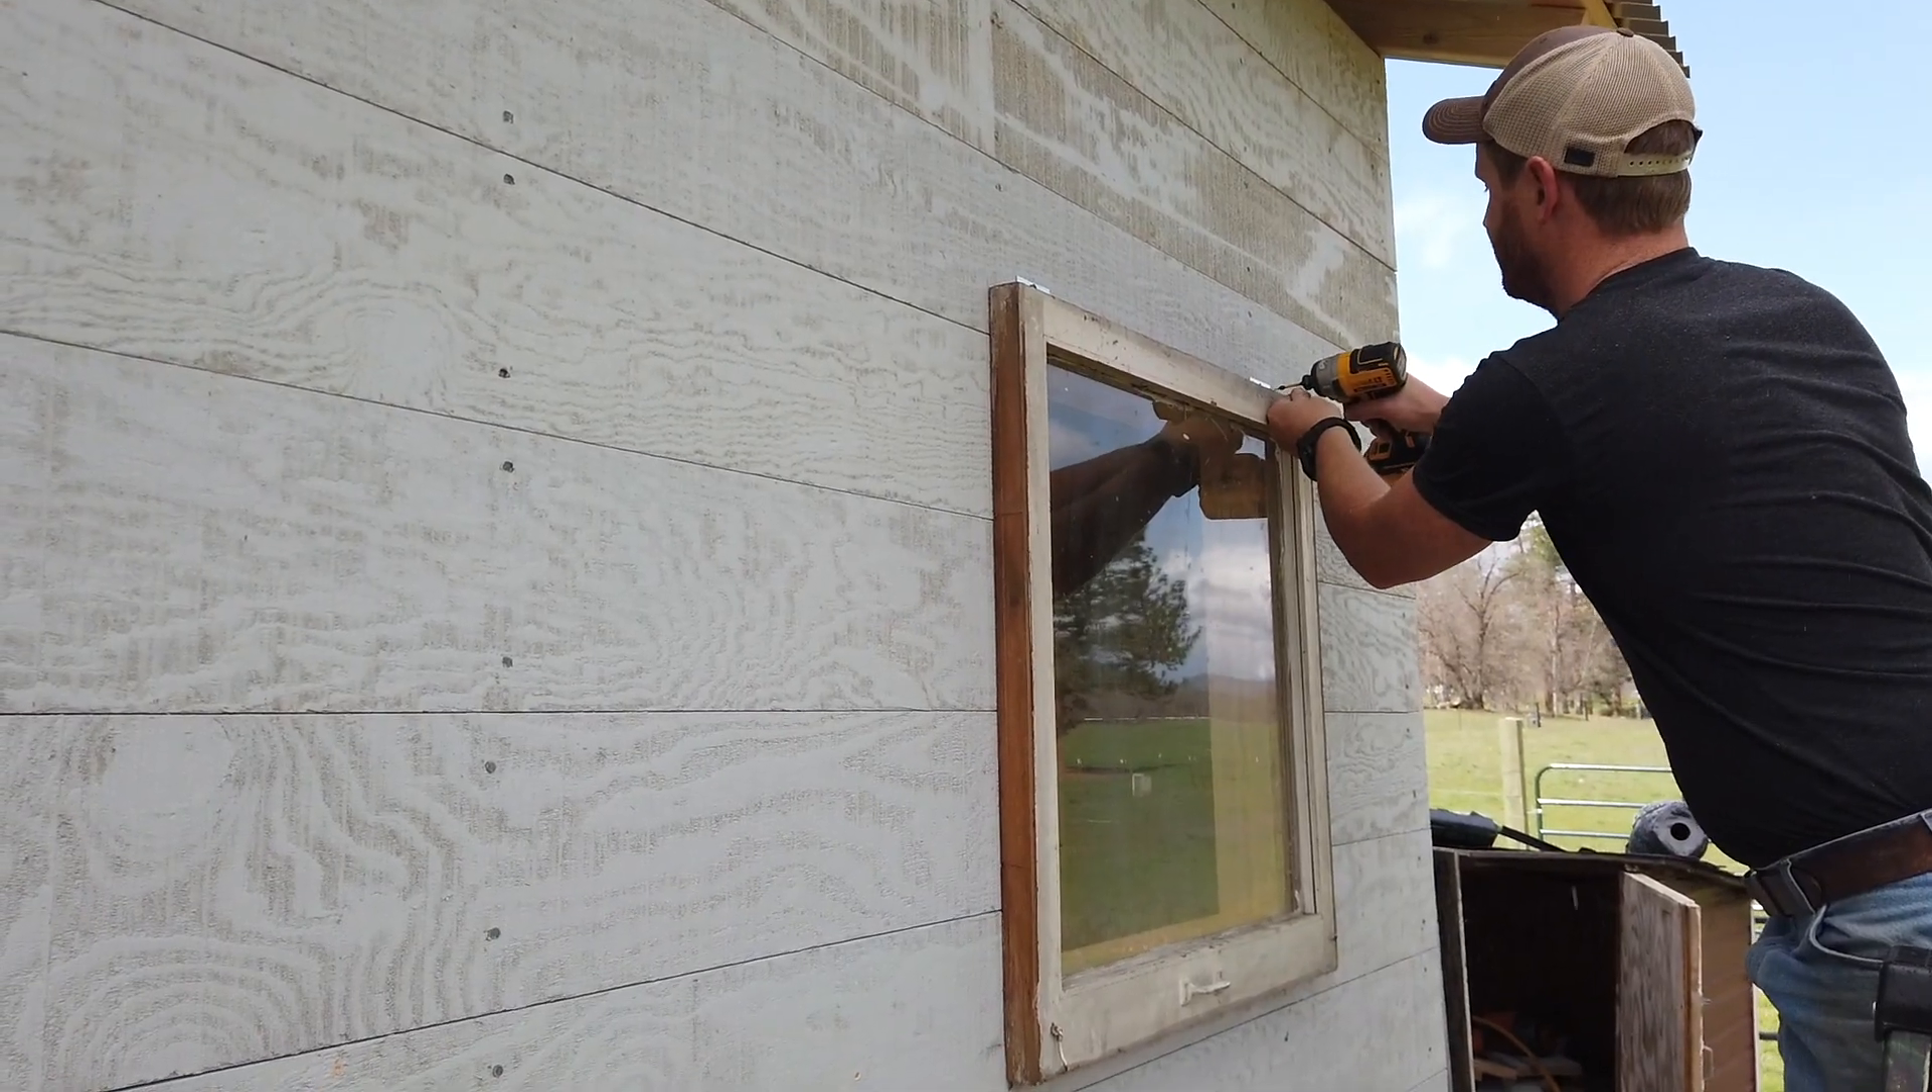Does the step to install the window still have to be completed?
Yes.